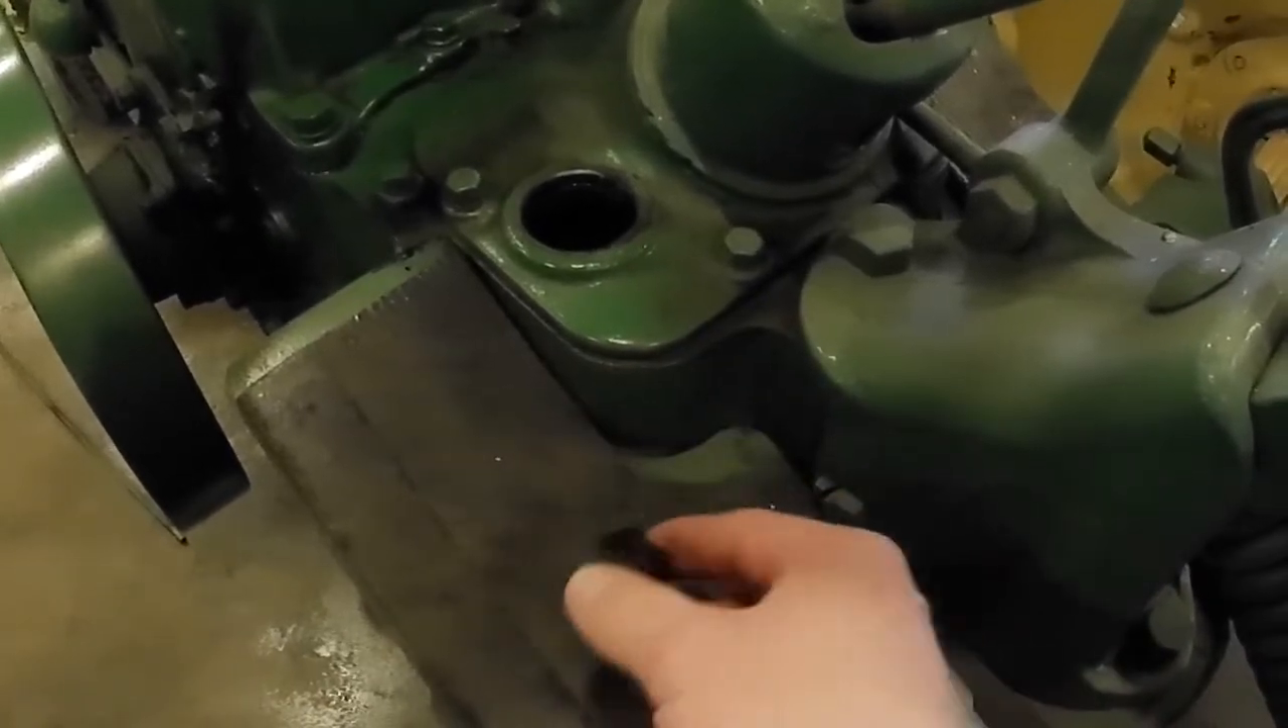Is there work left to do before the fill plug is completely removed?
No.